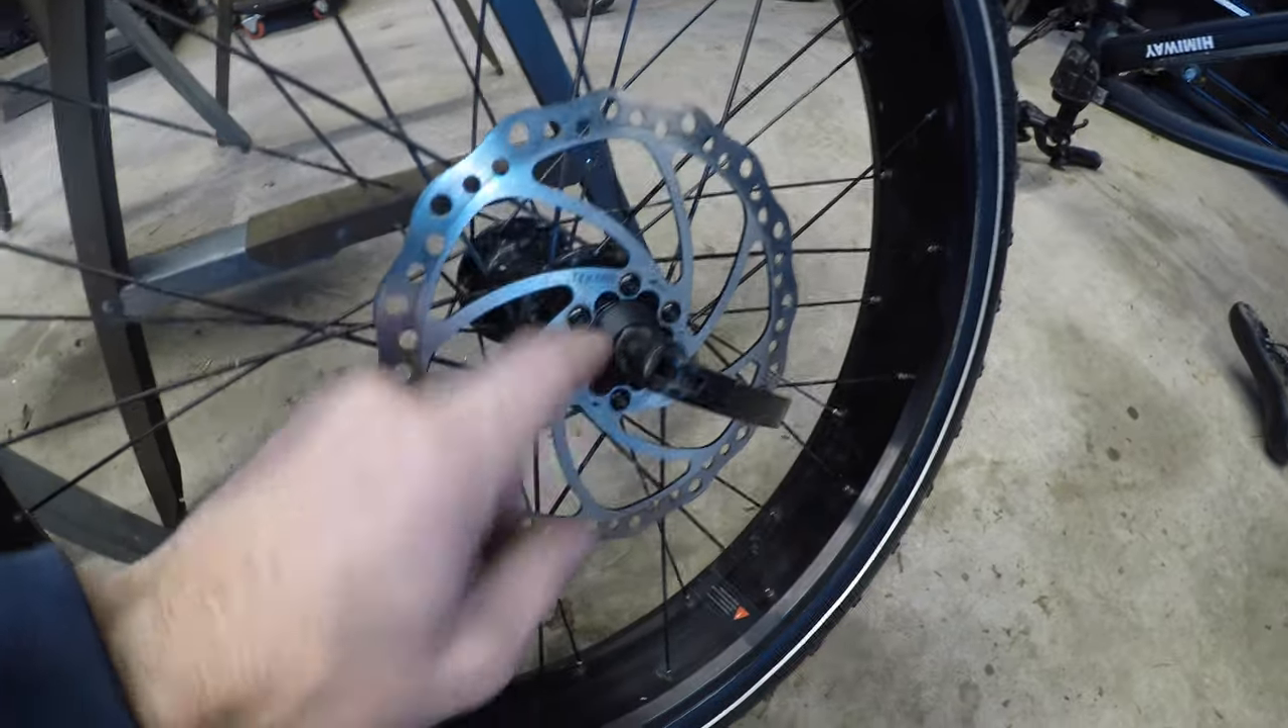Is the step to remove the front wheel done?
Yes.